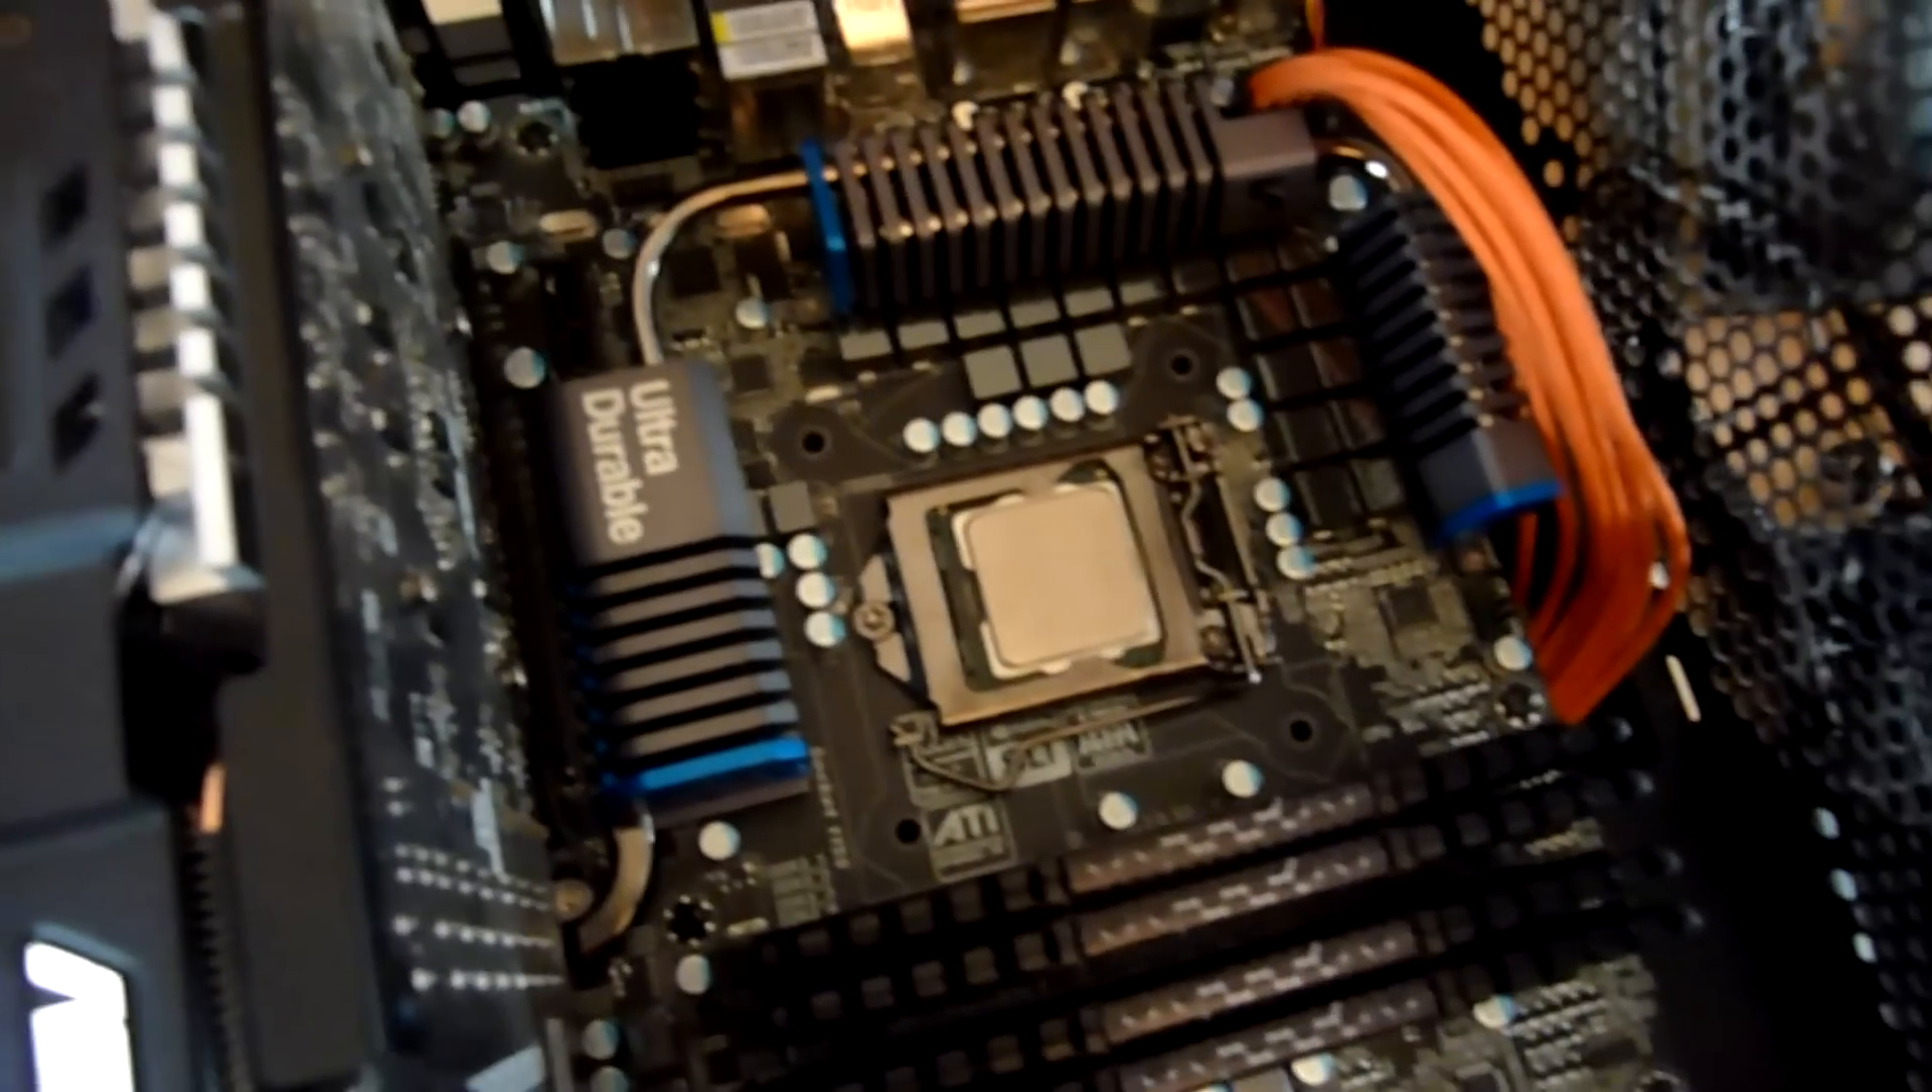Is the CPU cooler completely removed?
Yes.